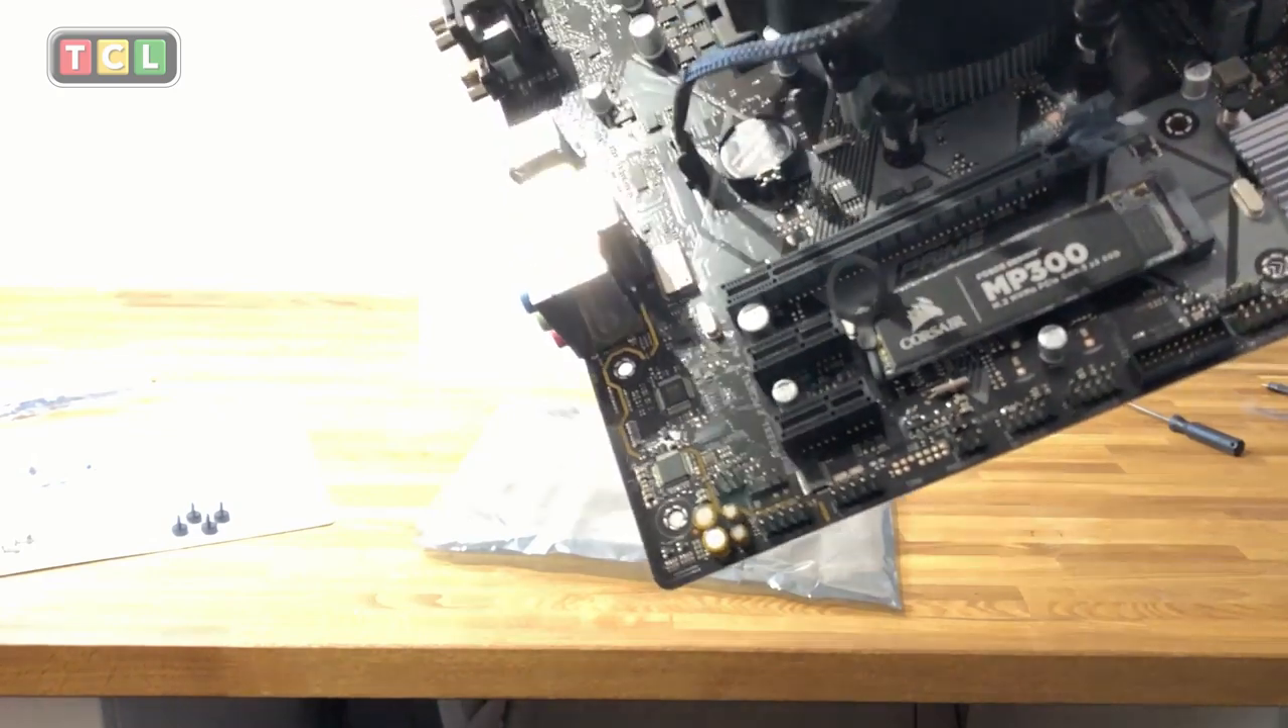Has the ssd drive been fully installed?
Yes.